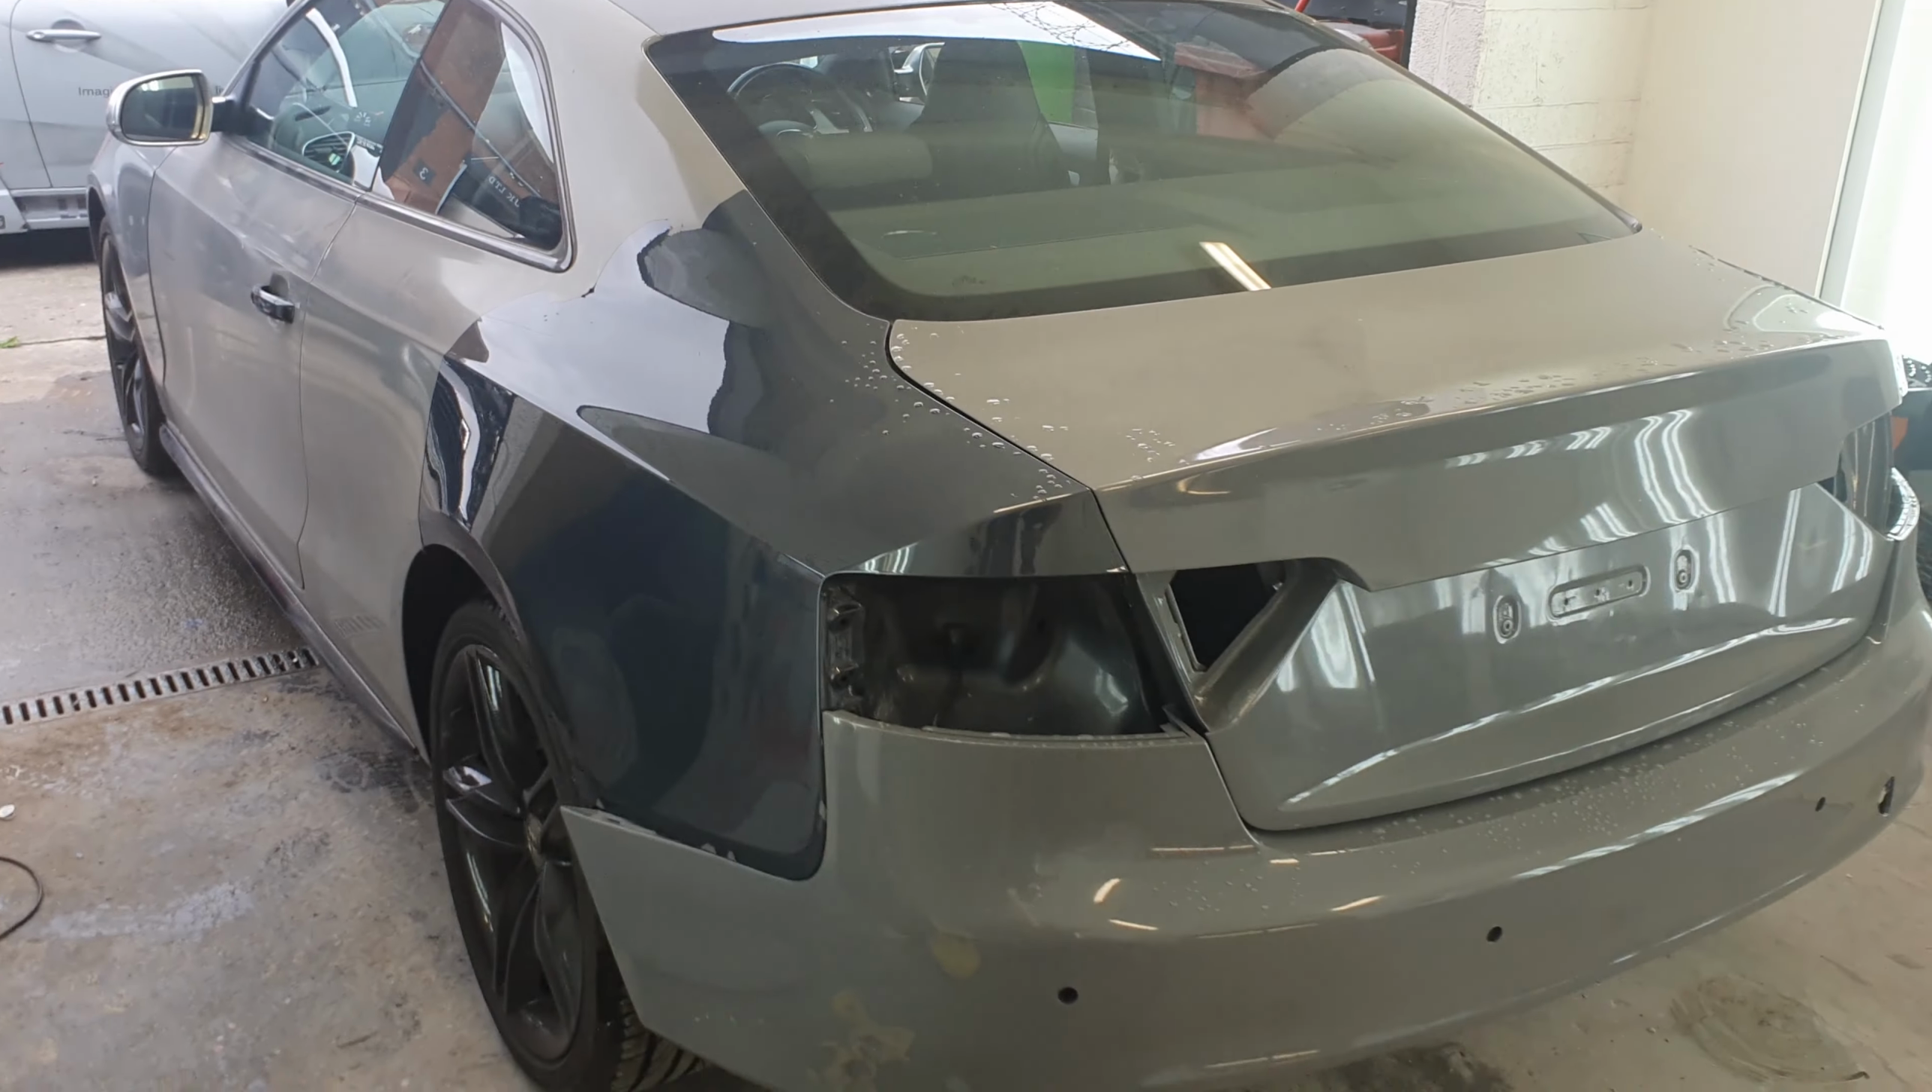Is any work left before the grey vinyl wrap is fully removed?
Yes.